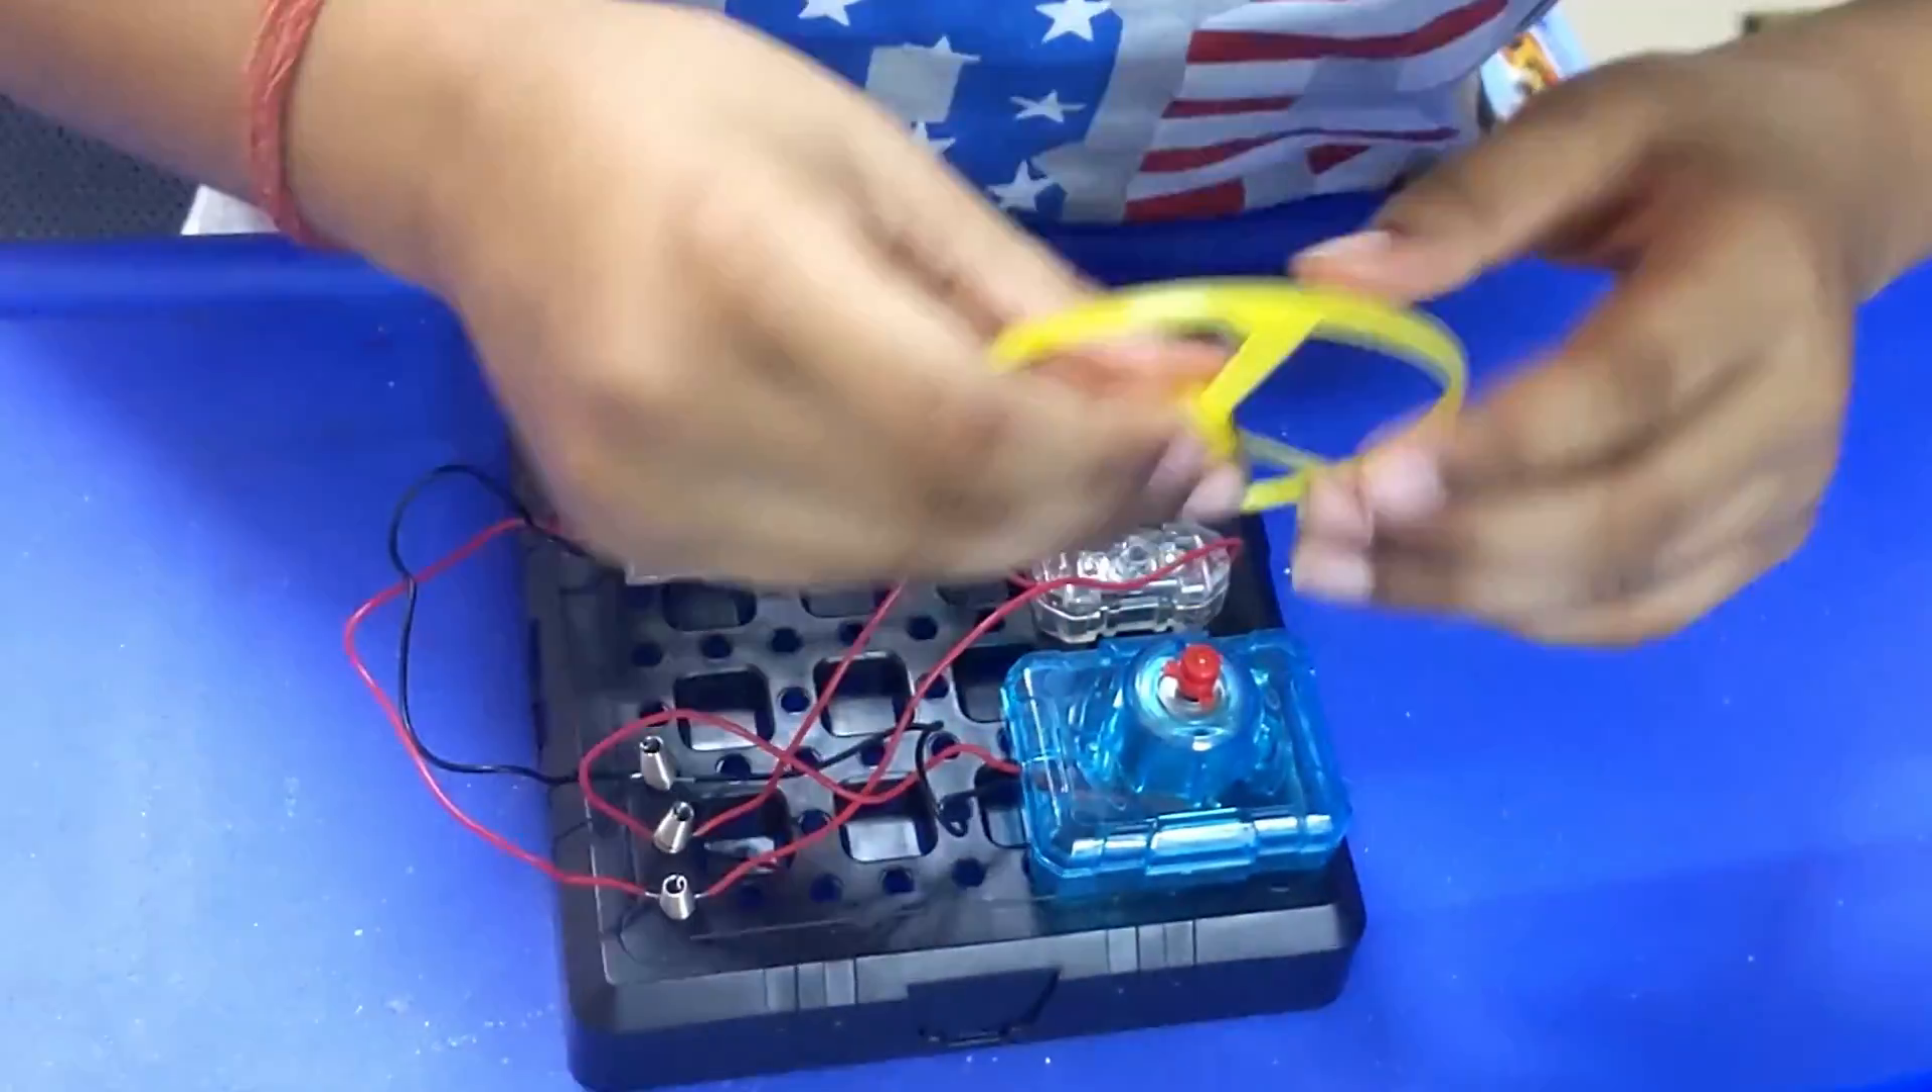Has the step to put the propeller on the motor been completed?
No.